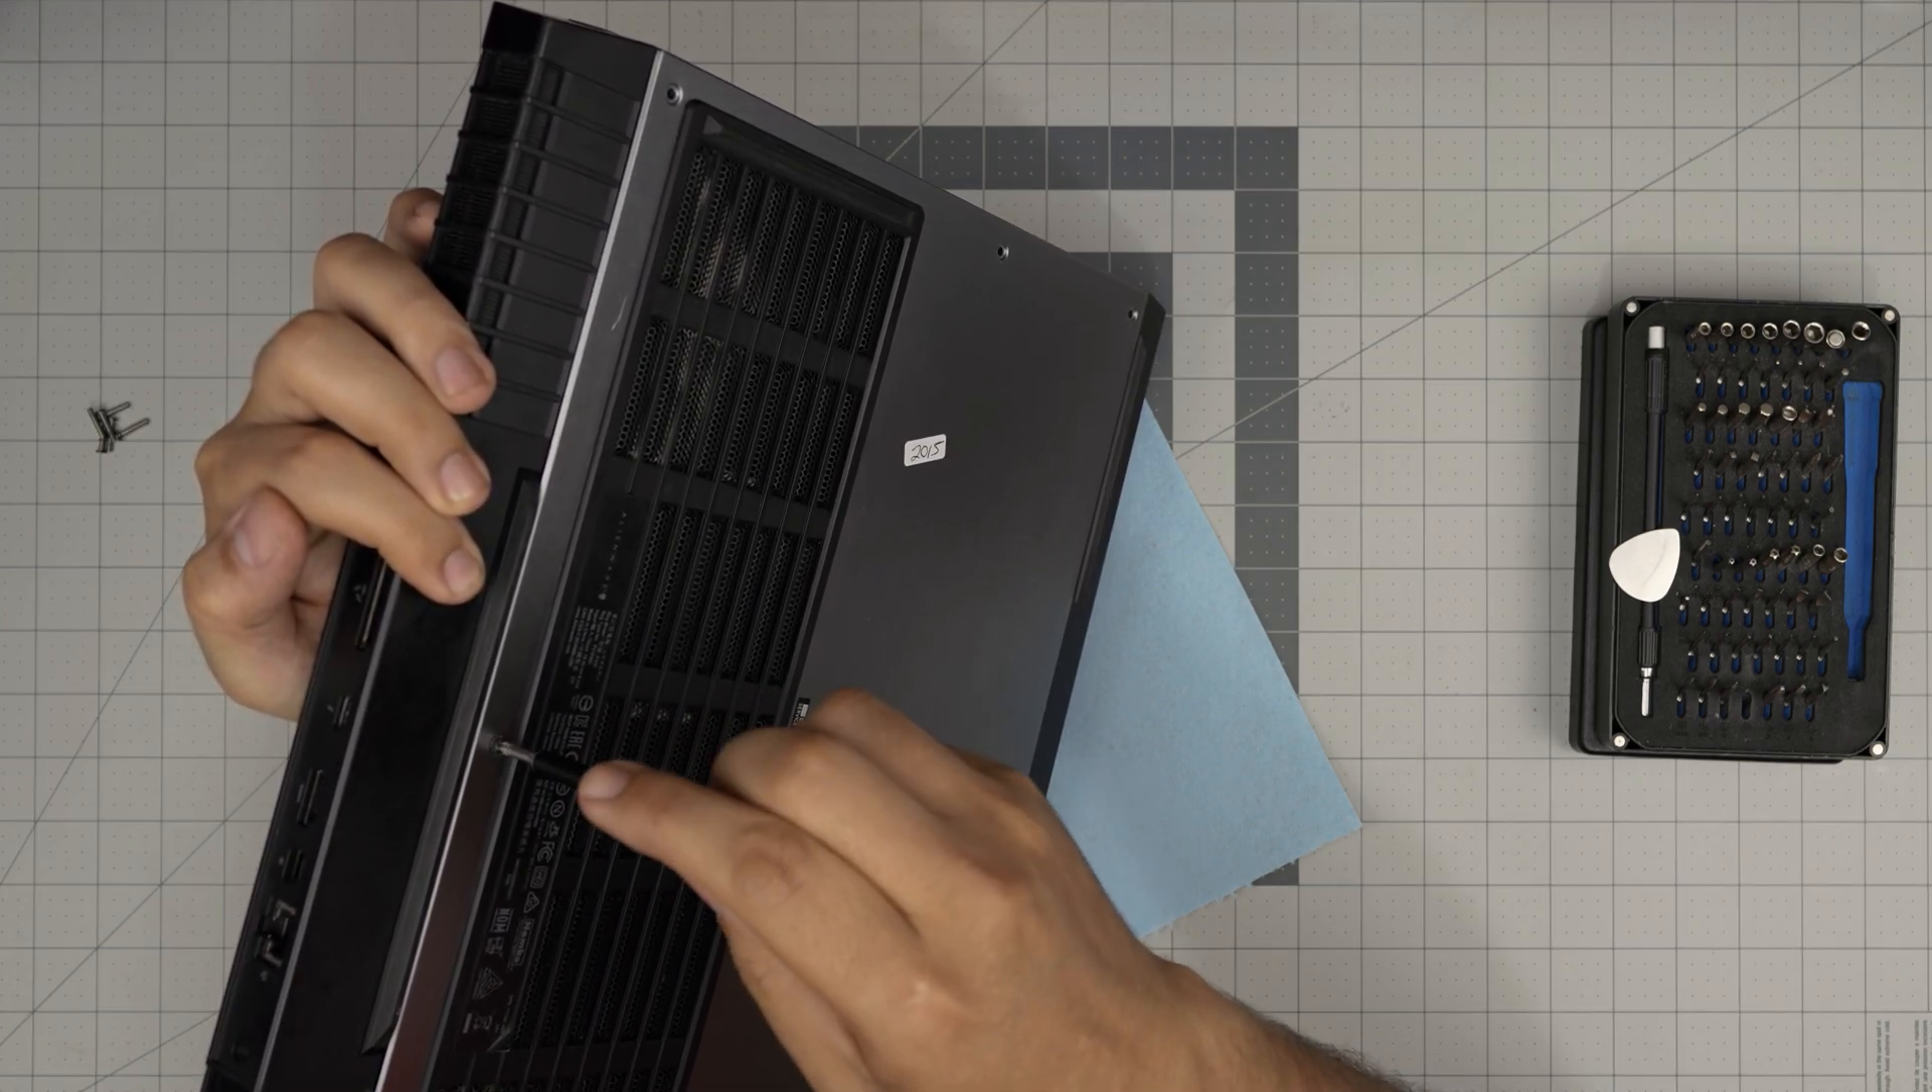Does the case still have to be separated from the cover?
Yes.